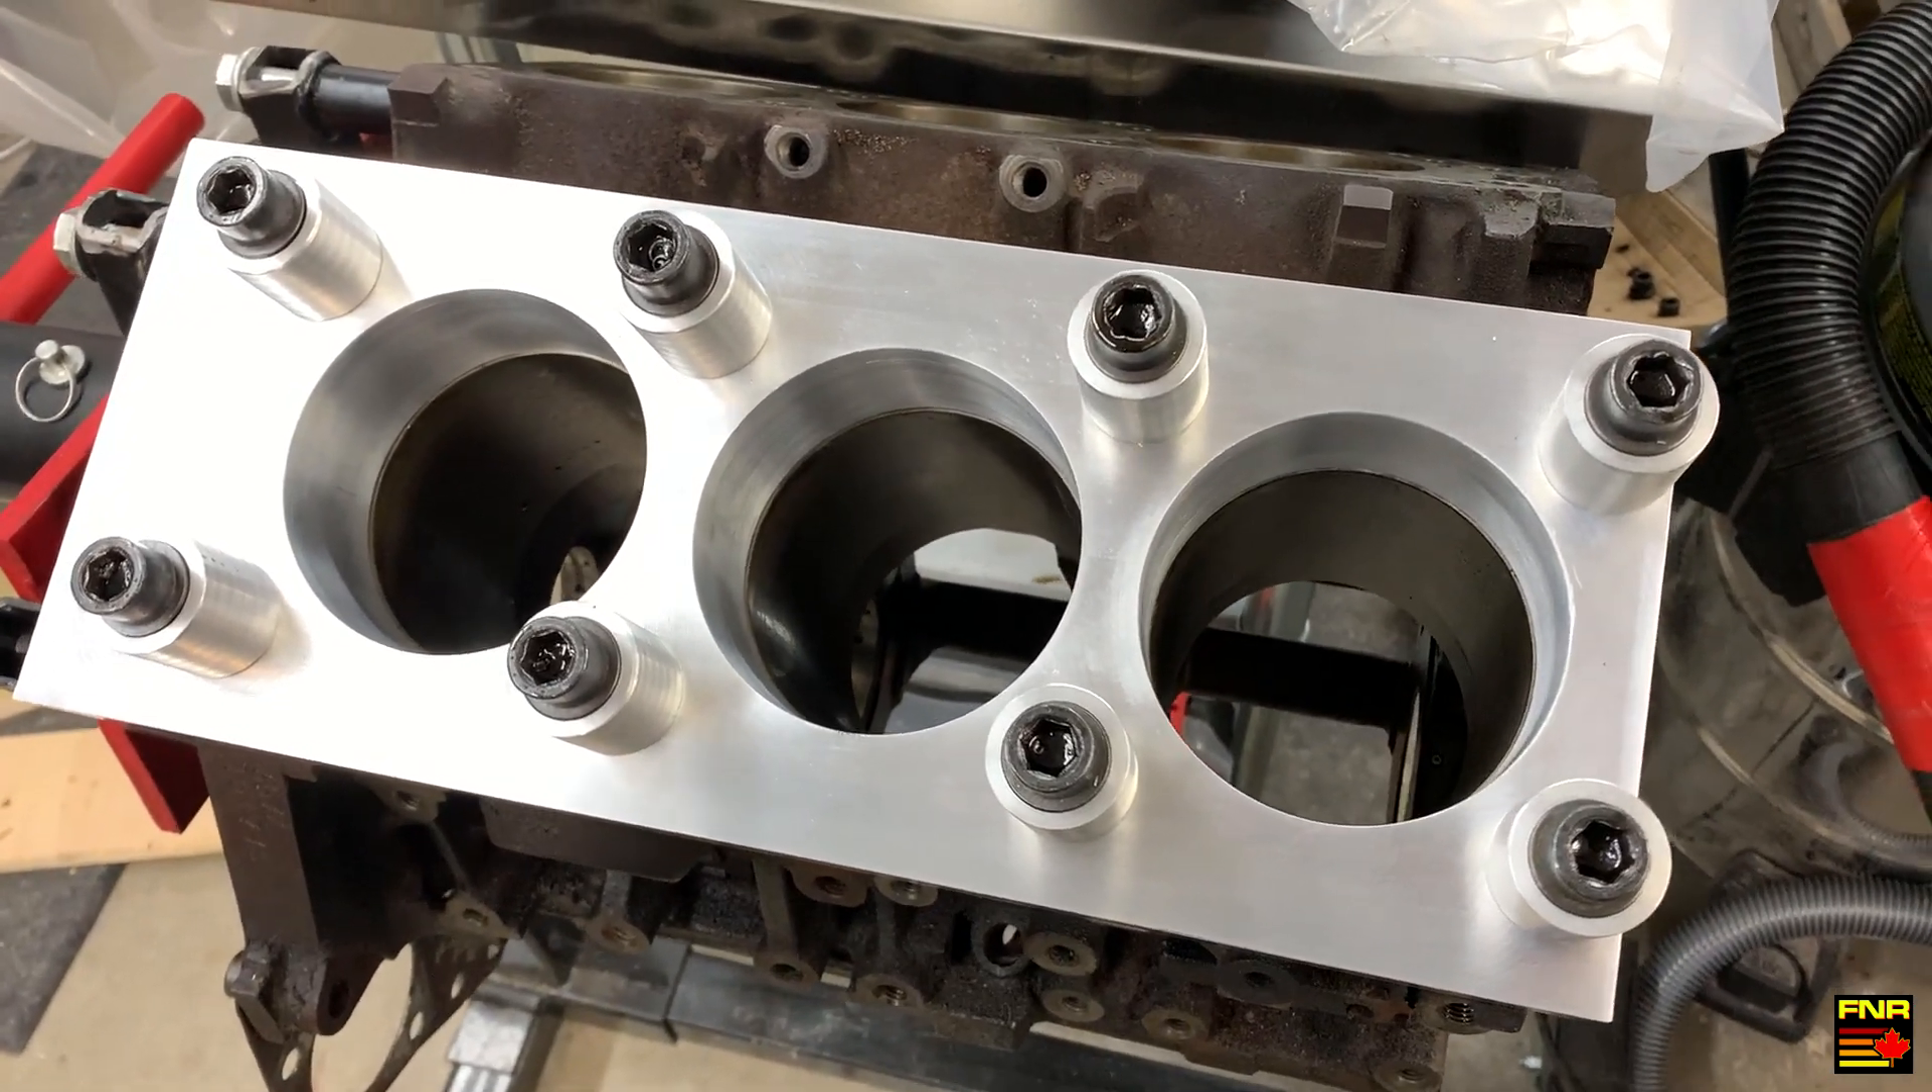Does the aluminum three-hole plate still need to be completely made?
No.